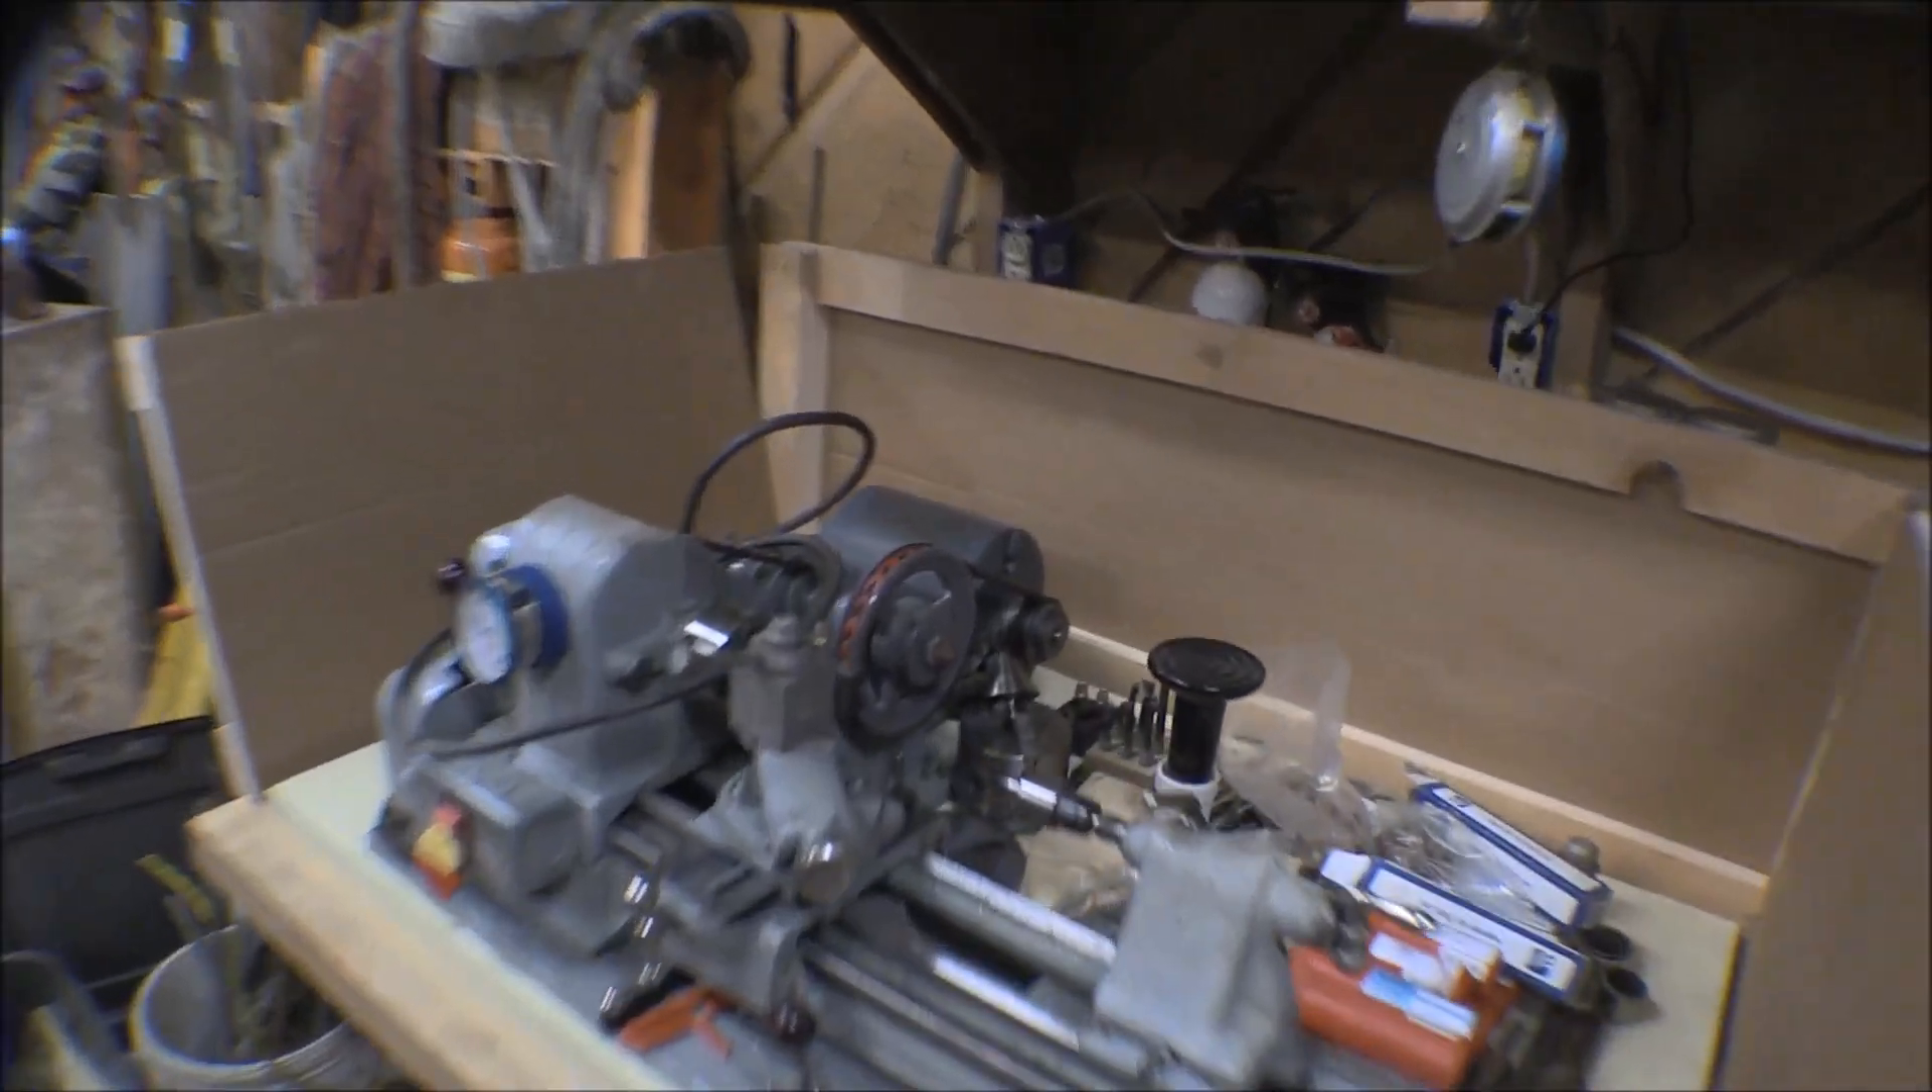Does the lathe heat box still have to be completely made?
Yes.